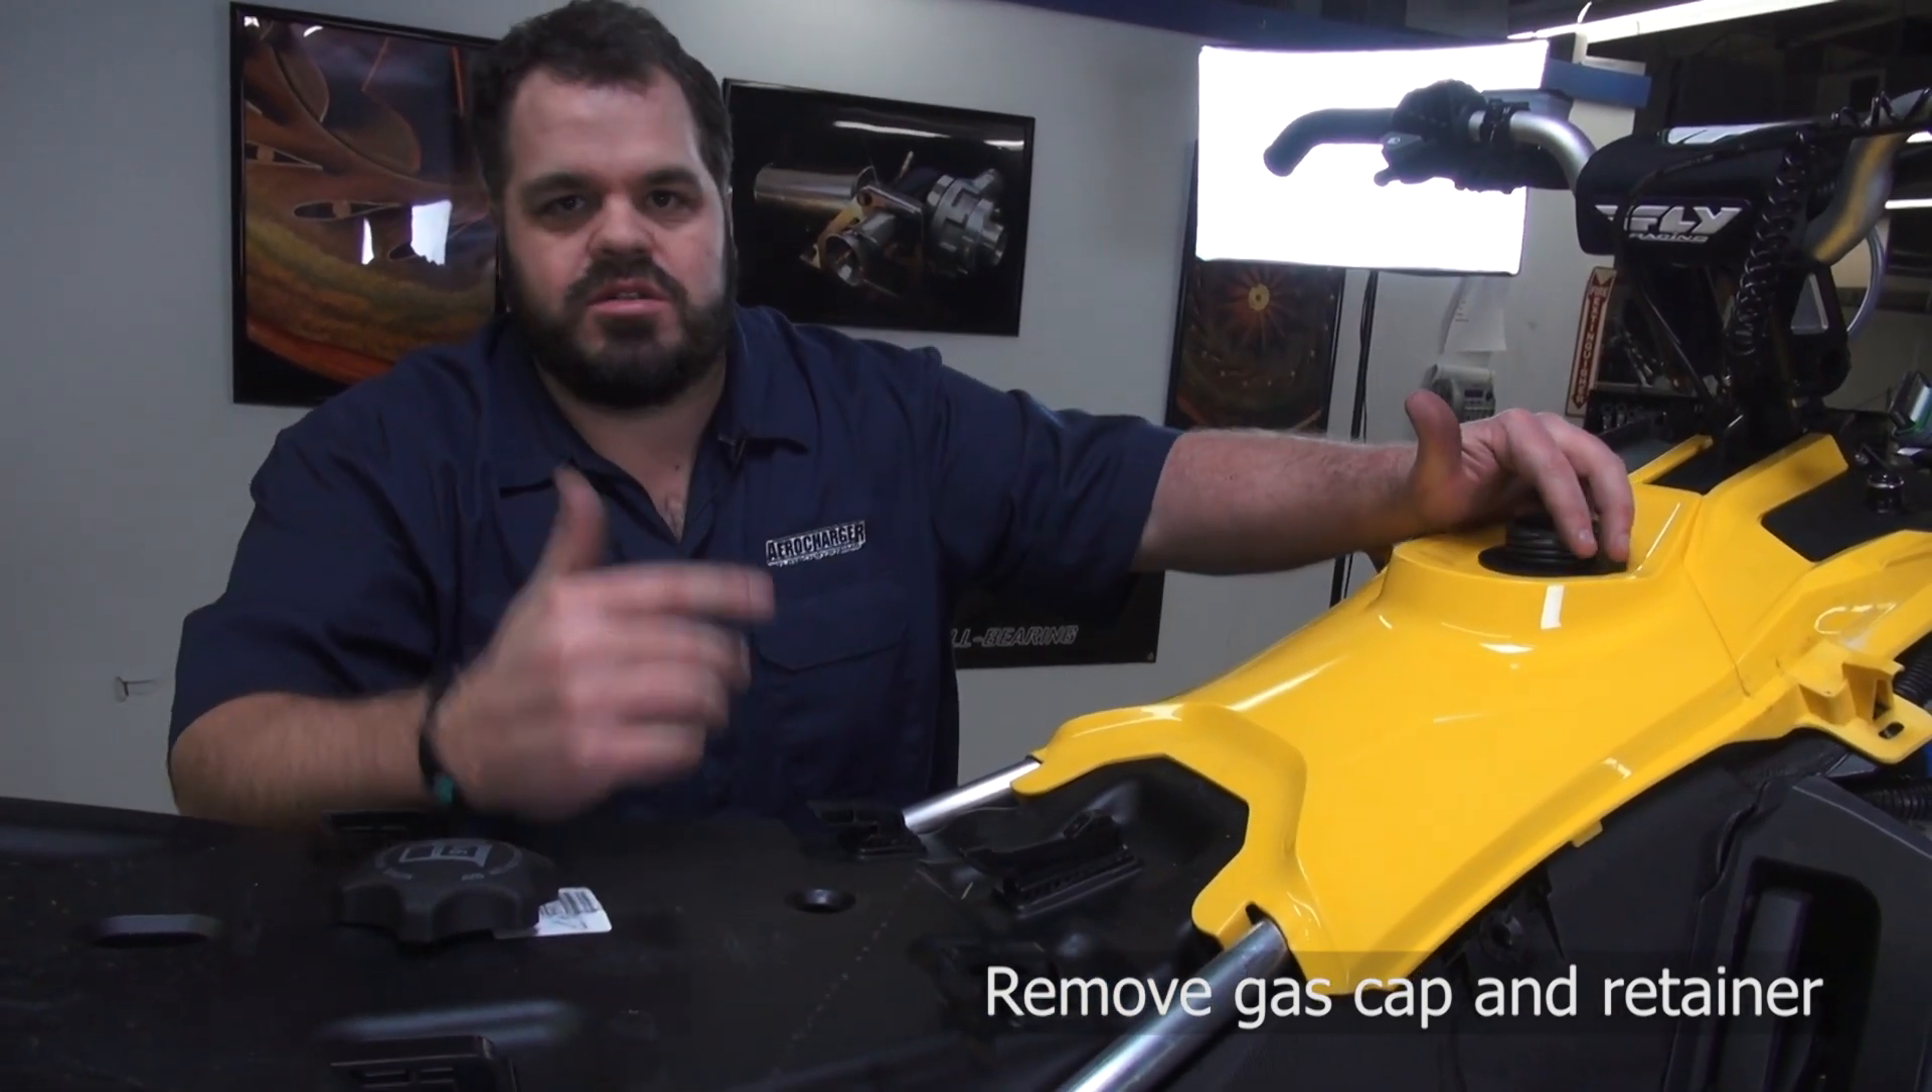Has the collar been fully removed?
No.